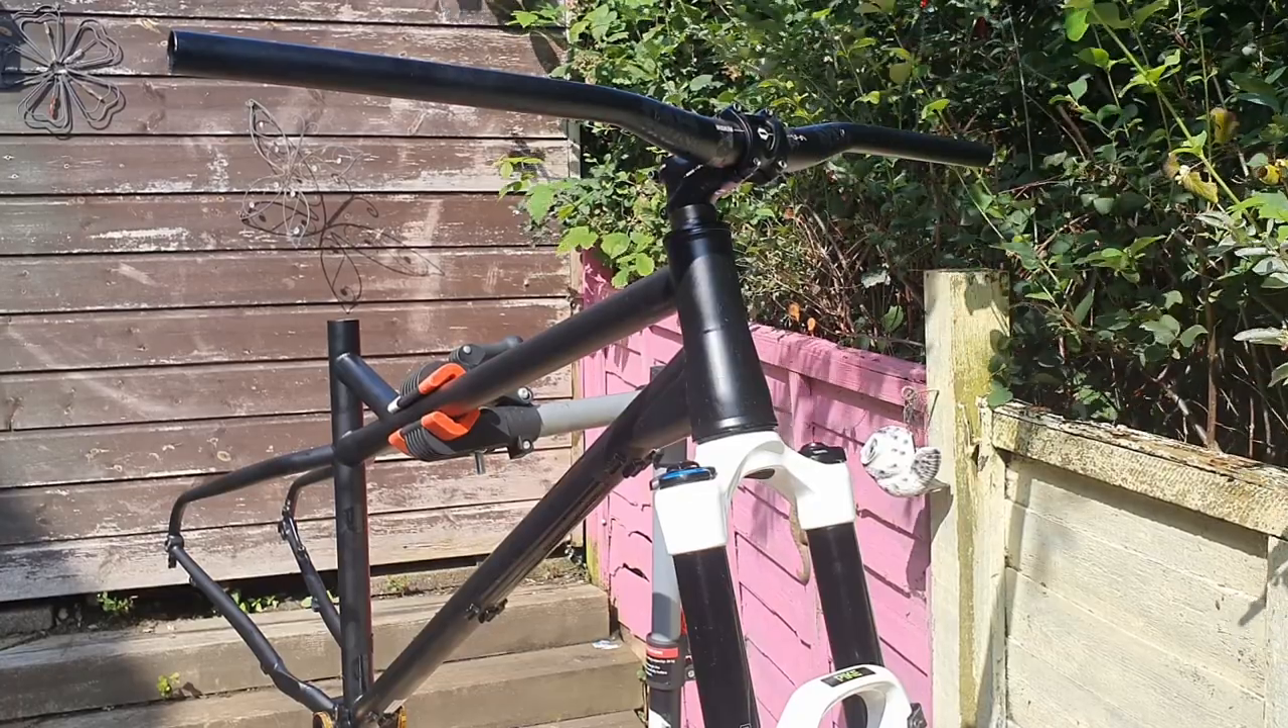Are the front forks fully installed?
Yes.